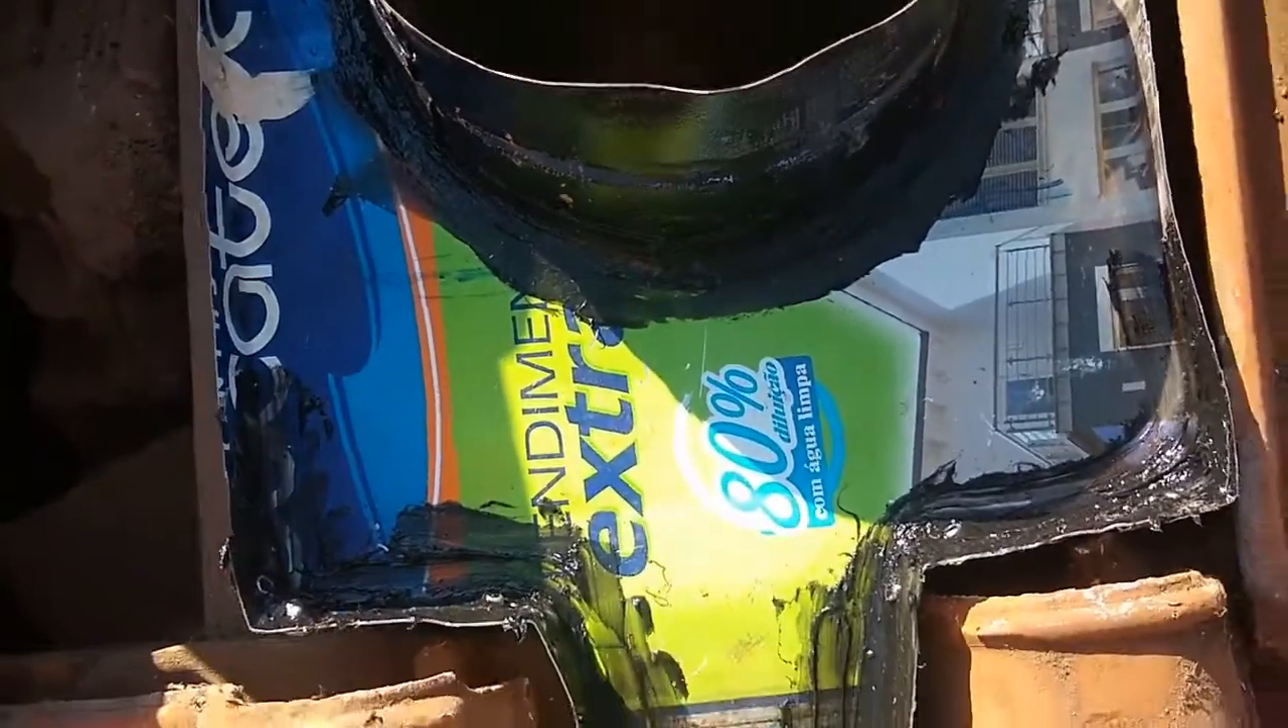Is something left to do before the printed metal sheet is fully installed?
No.